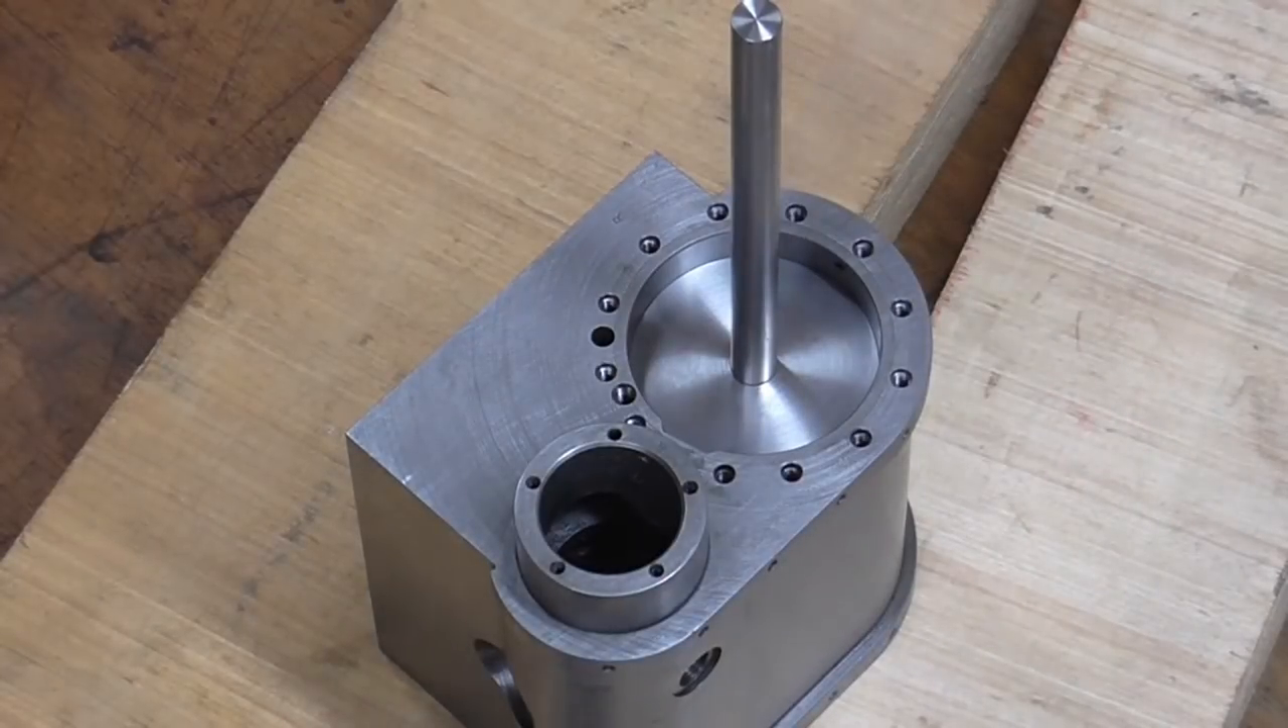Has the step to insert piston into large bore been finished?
Yes.